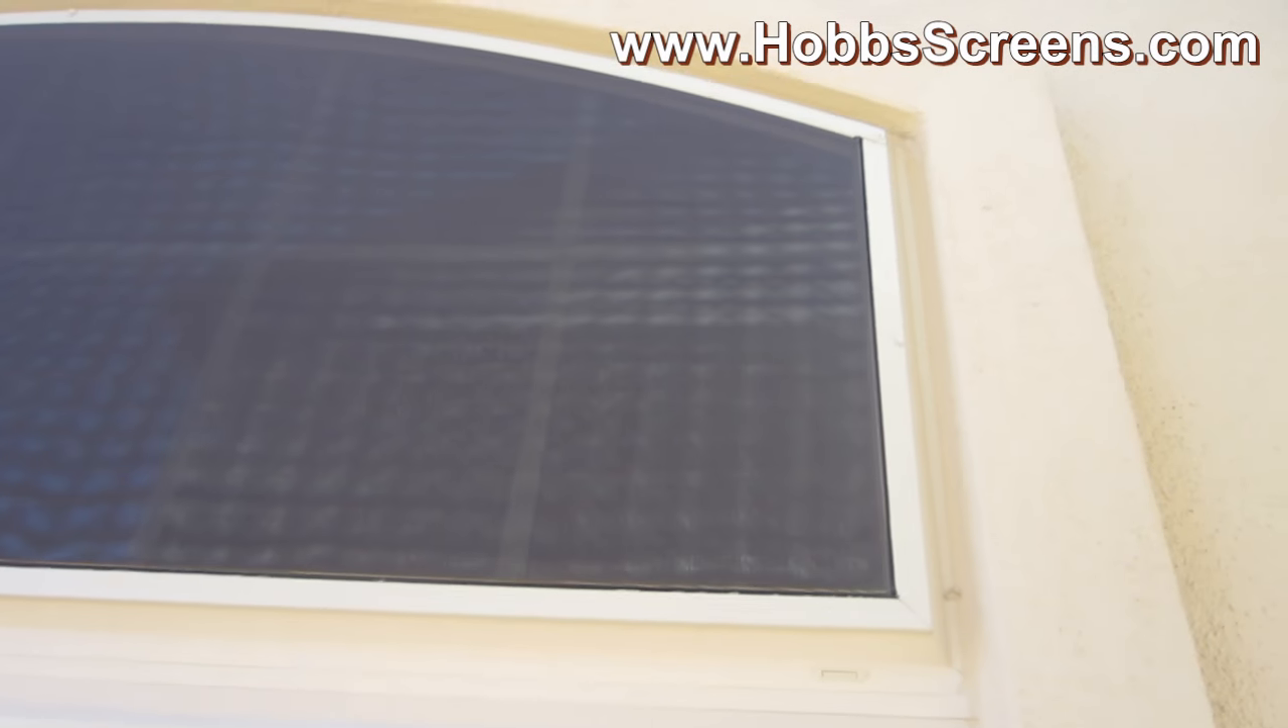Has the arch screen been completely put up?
Yes.